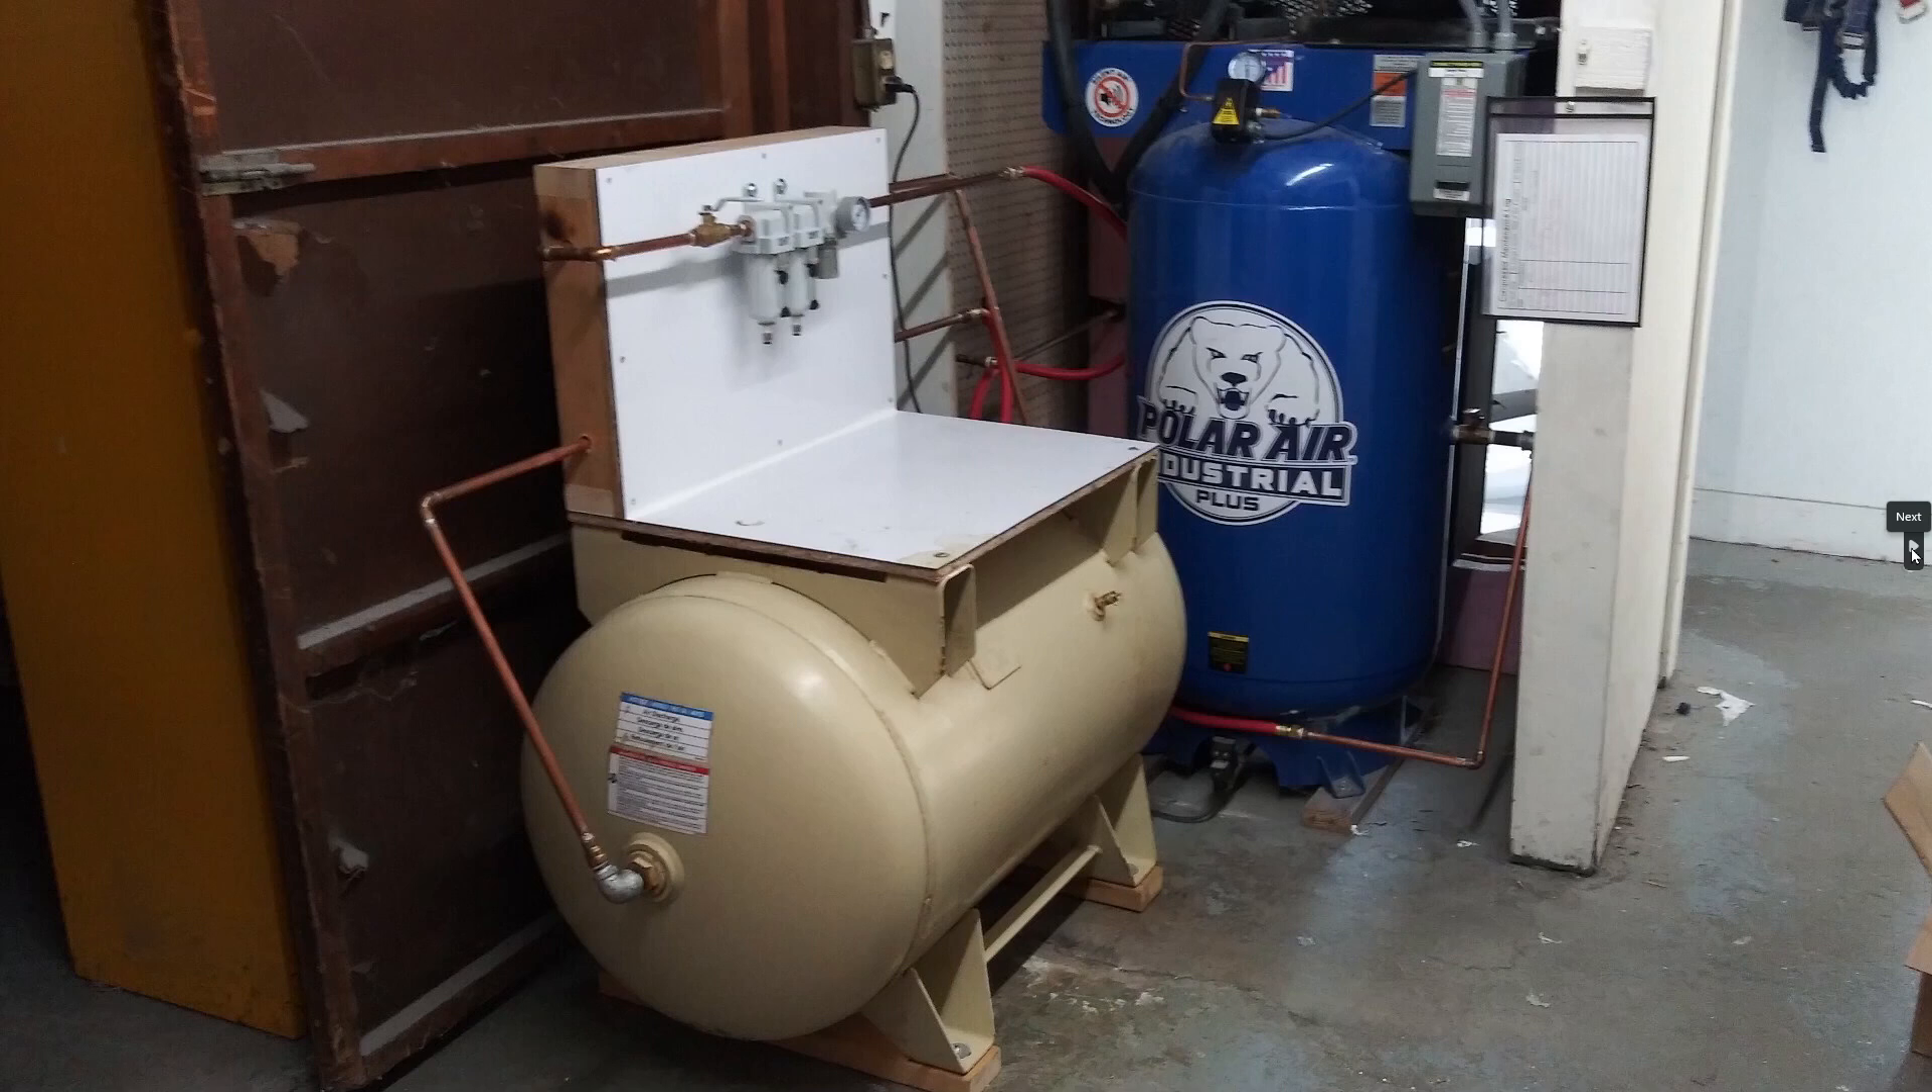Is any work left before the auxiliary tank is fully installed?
No.